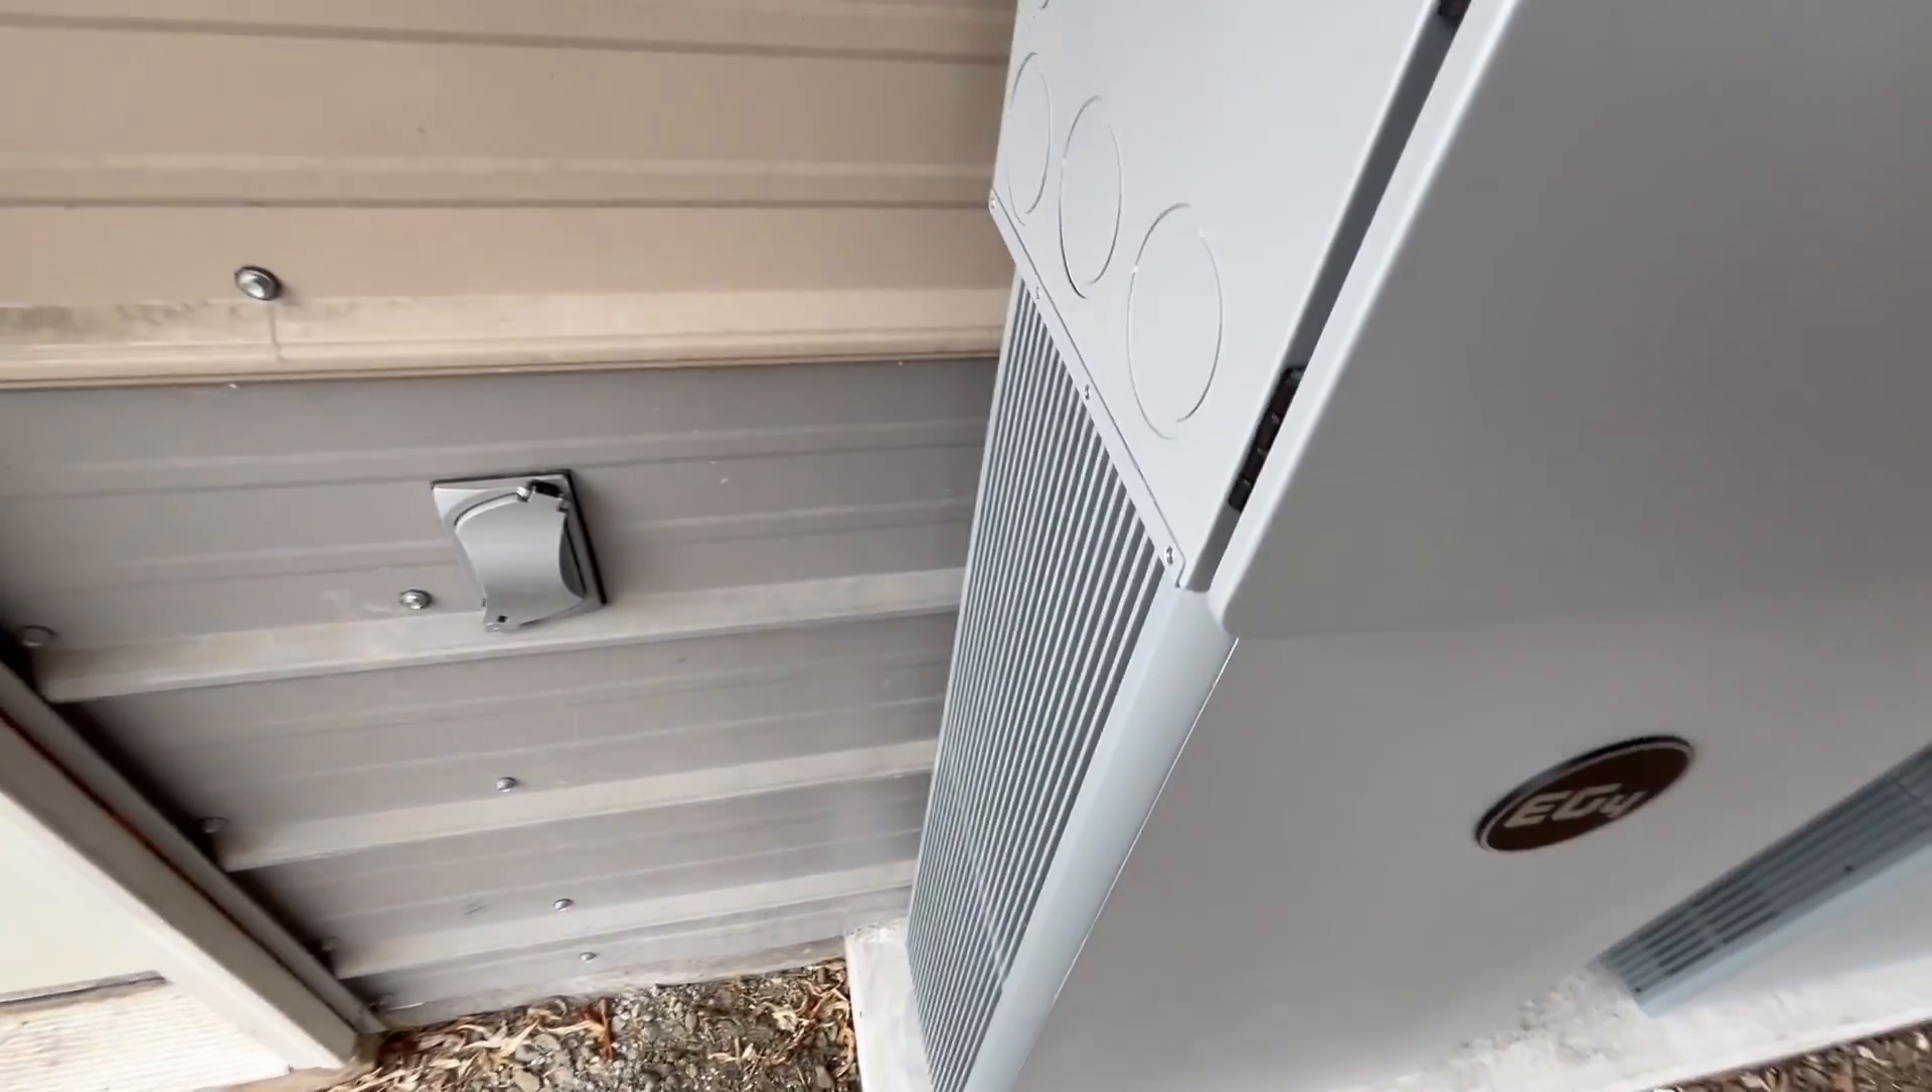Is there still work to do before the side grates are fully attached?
No.